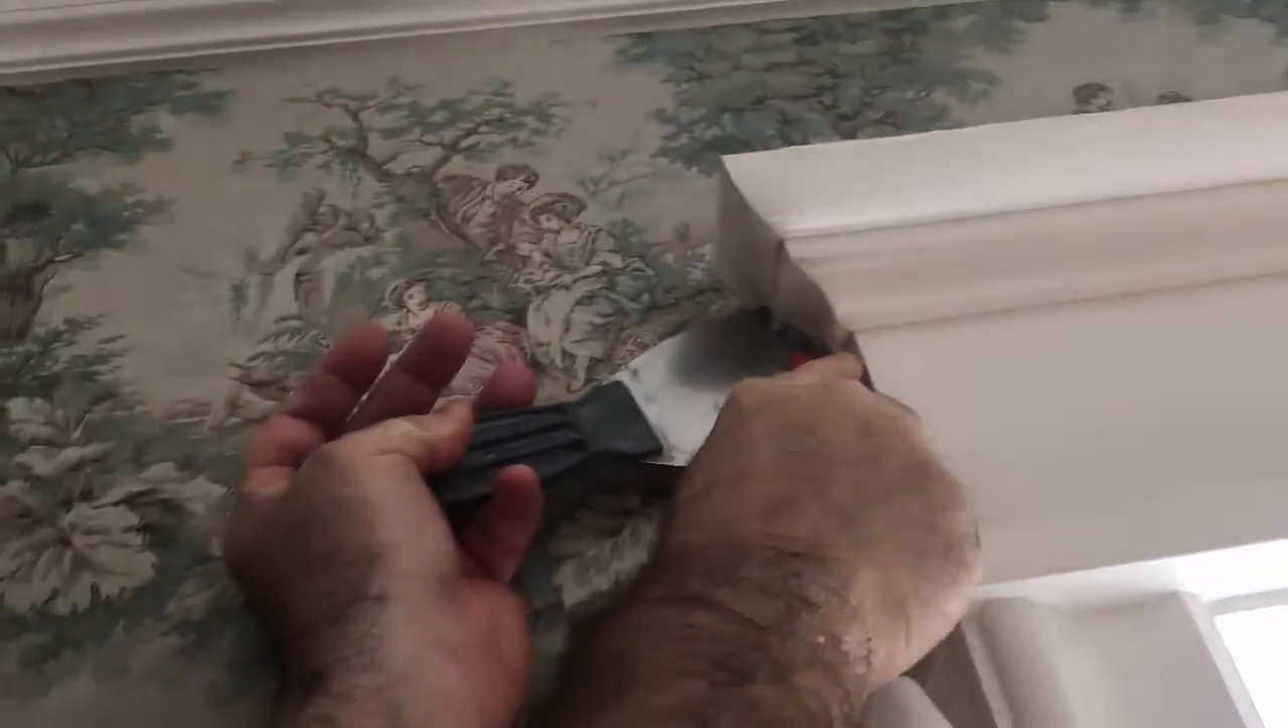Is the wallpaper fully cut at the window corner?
No.